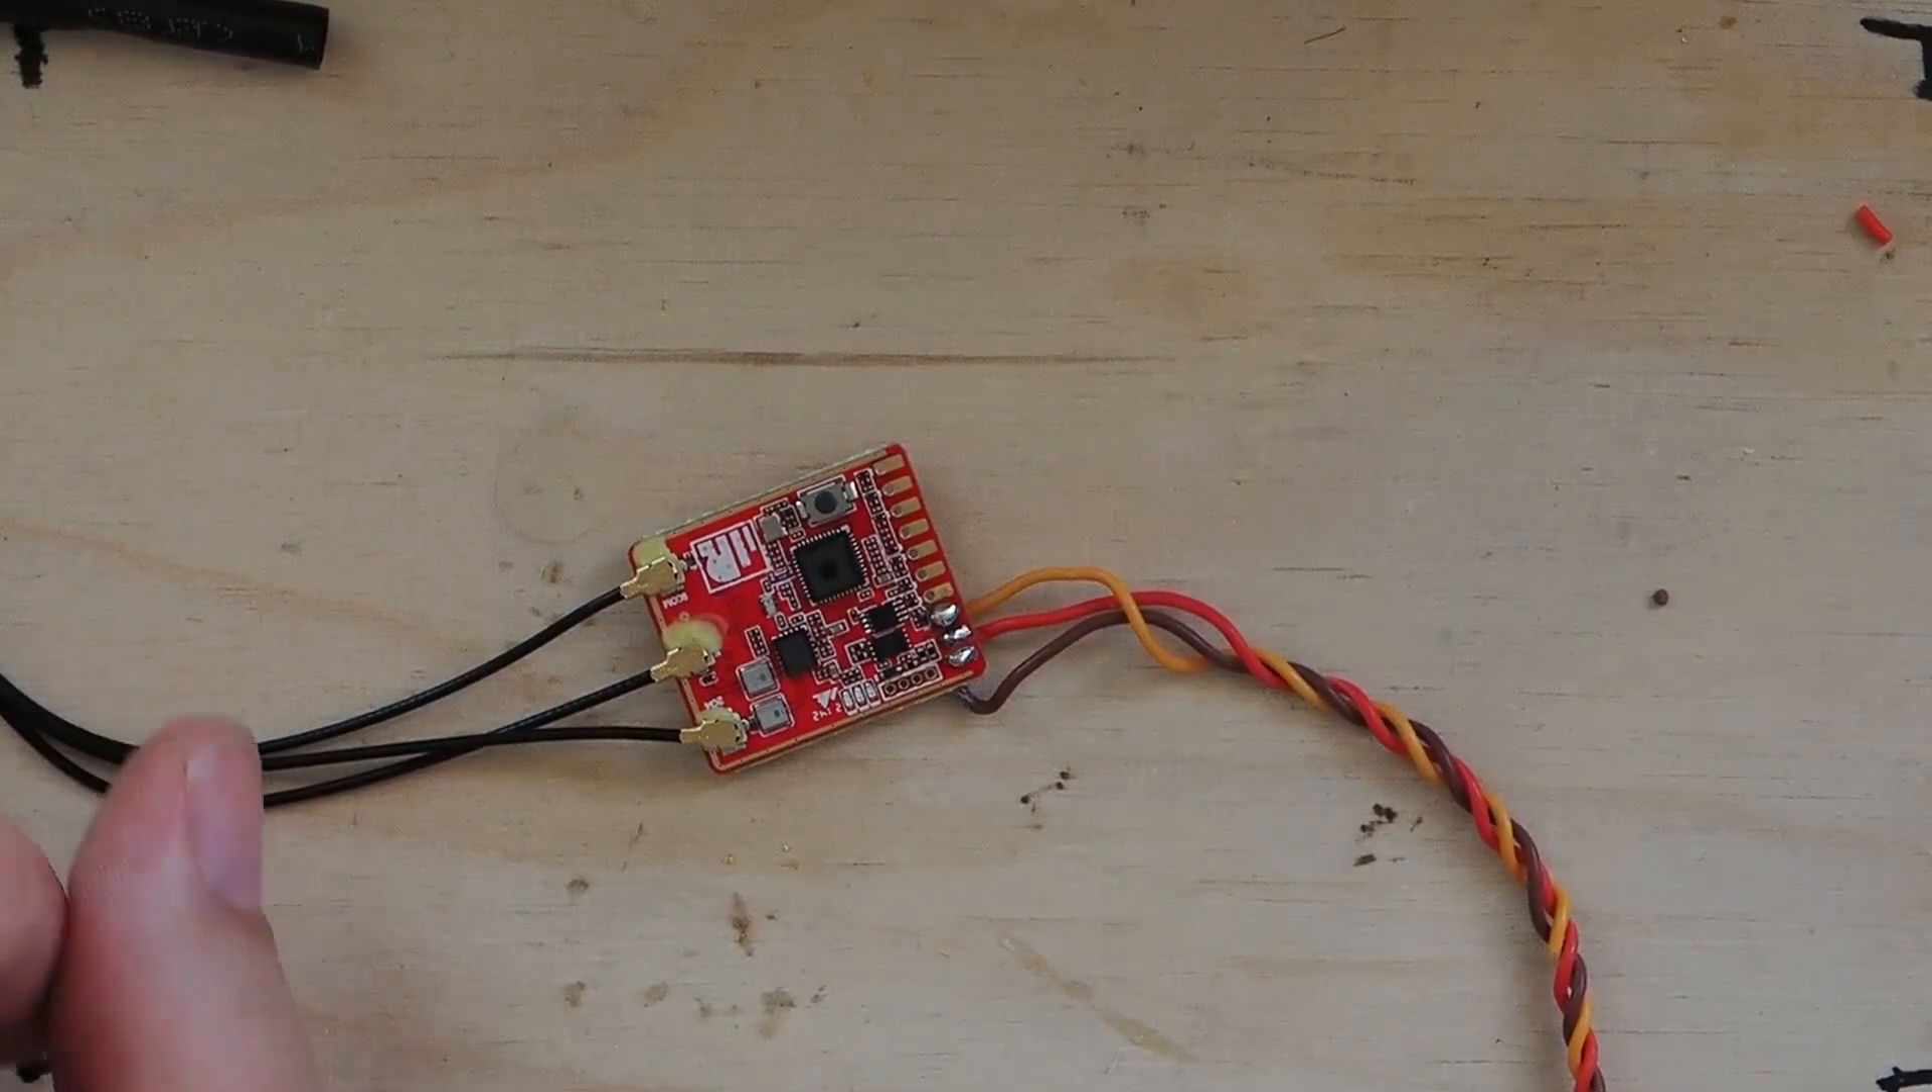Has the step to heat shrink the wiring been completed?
No.